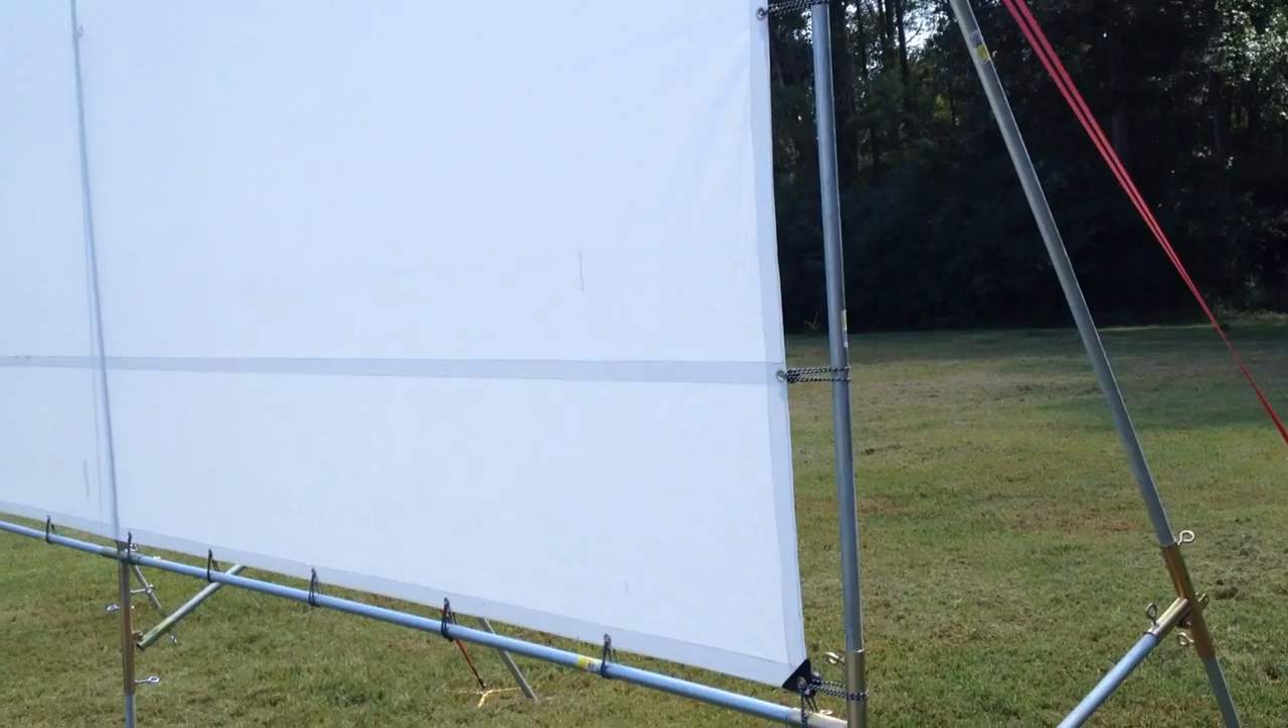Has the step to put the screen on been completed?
Yes.